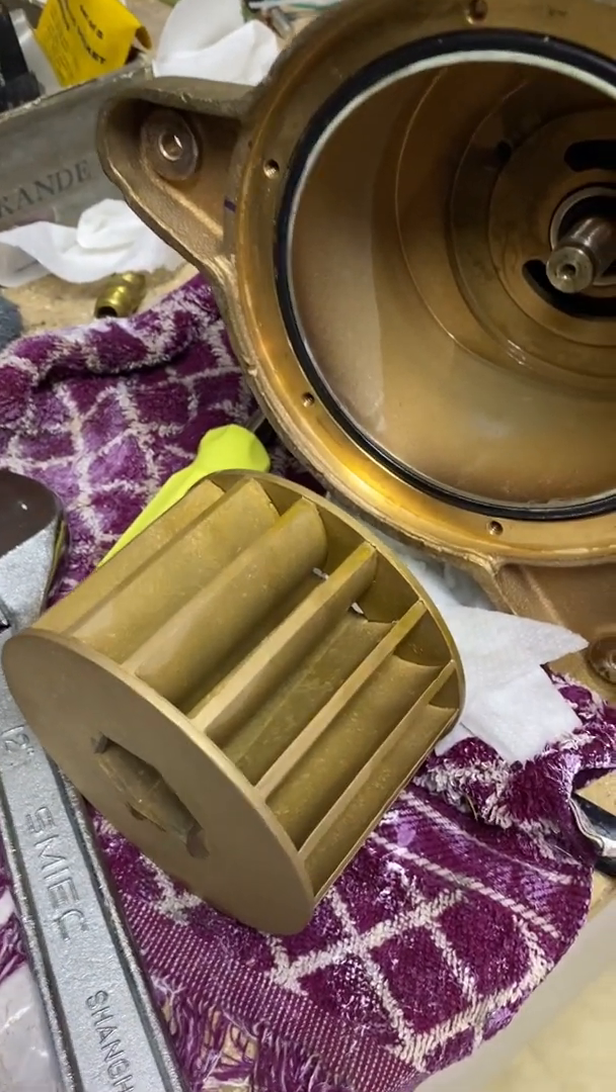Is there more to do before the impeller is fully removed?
No.